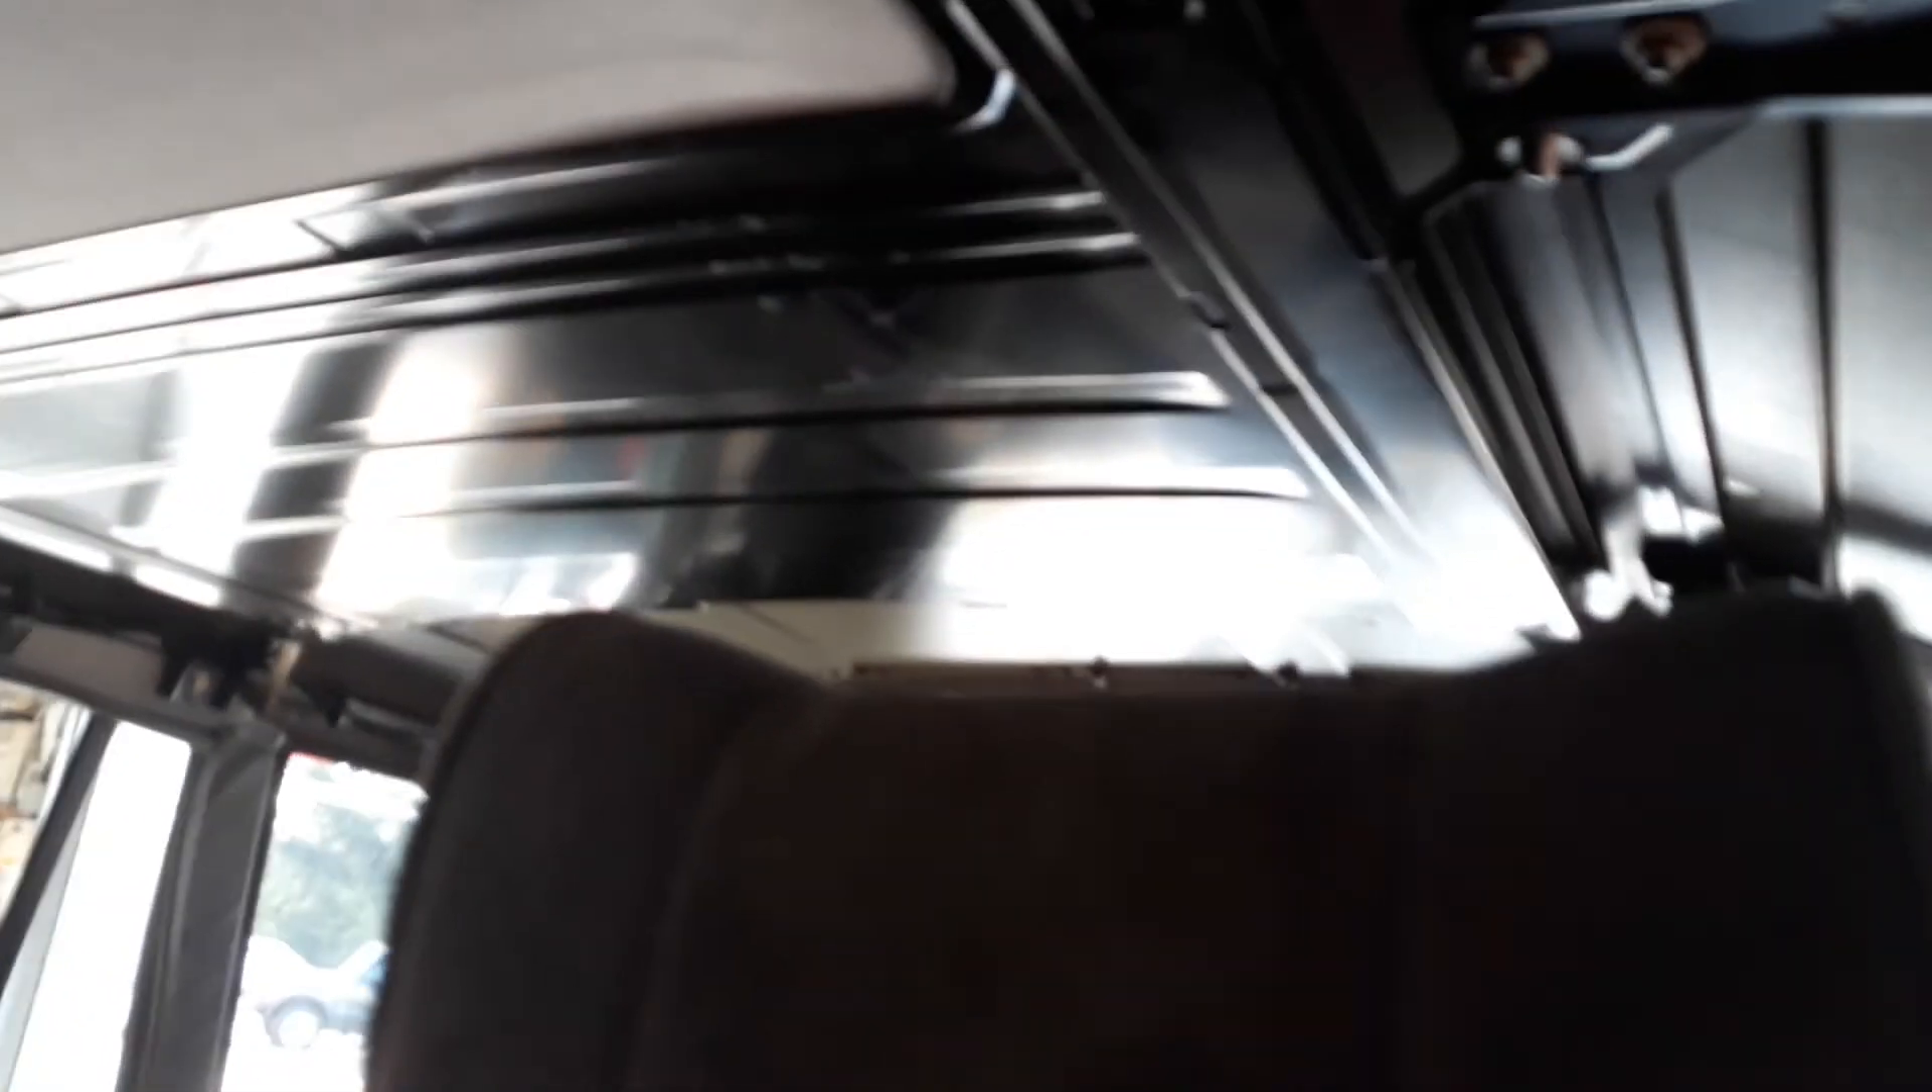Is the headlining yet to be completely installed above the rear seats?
Yes.